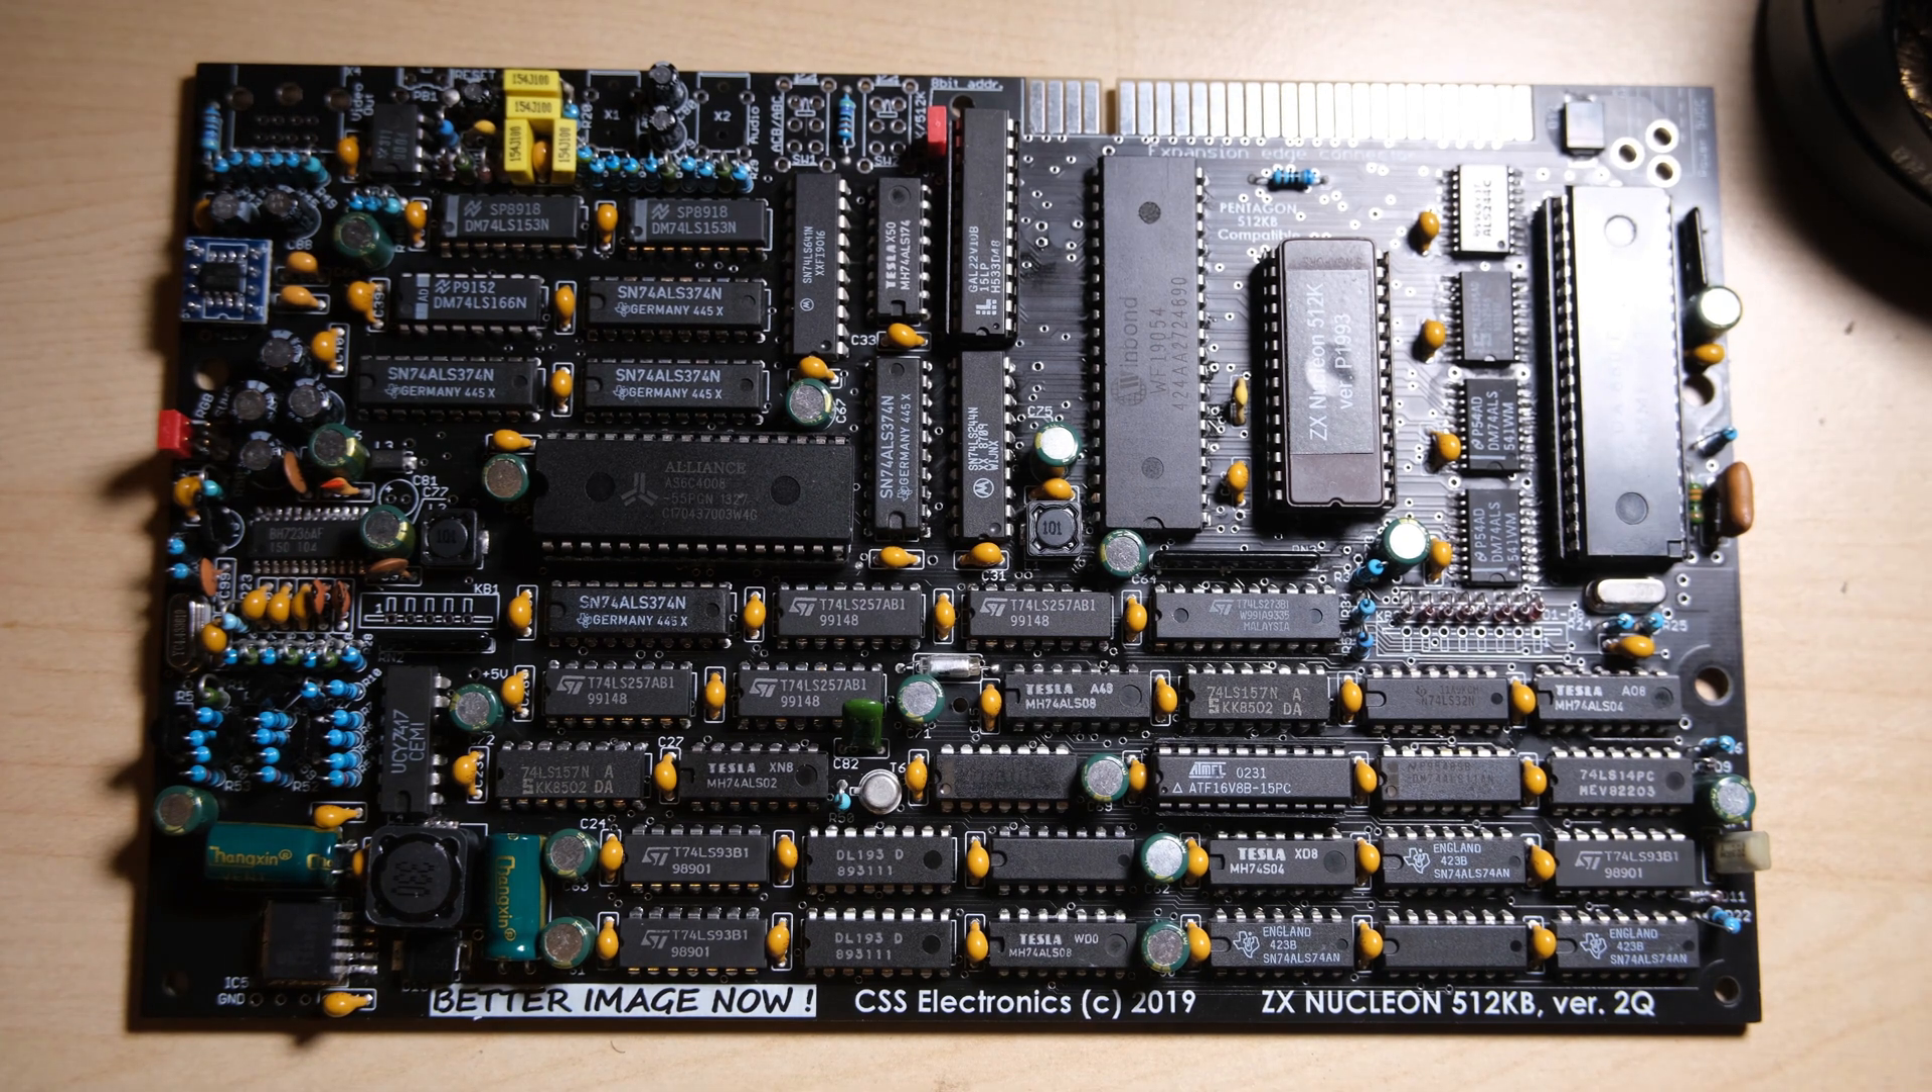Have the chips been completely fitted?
Yes.